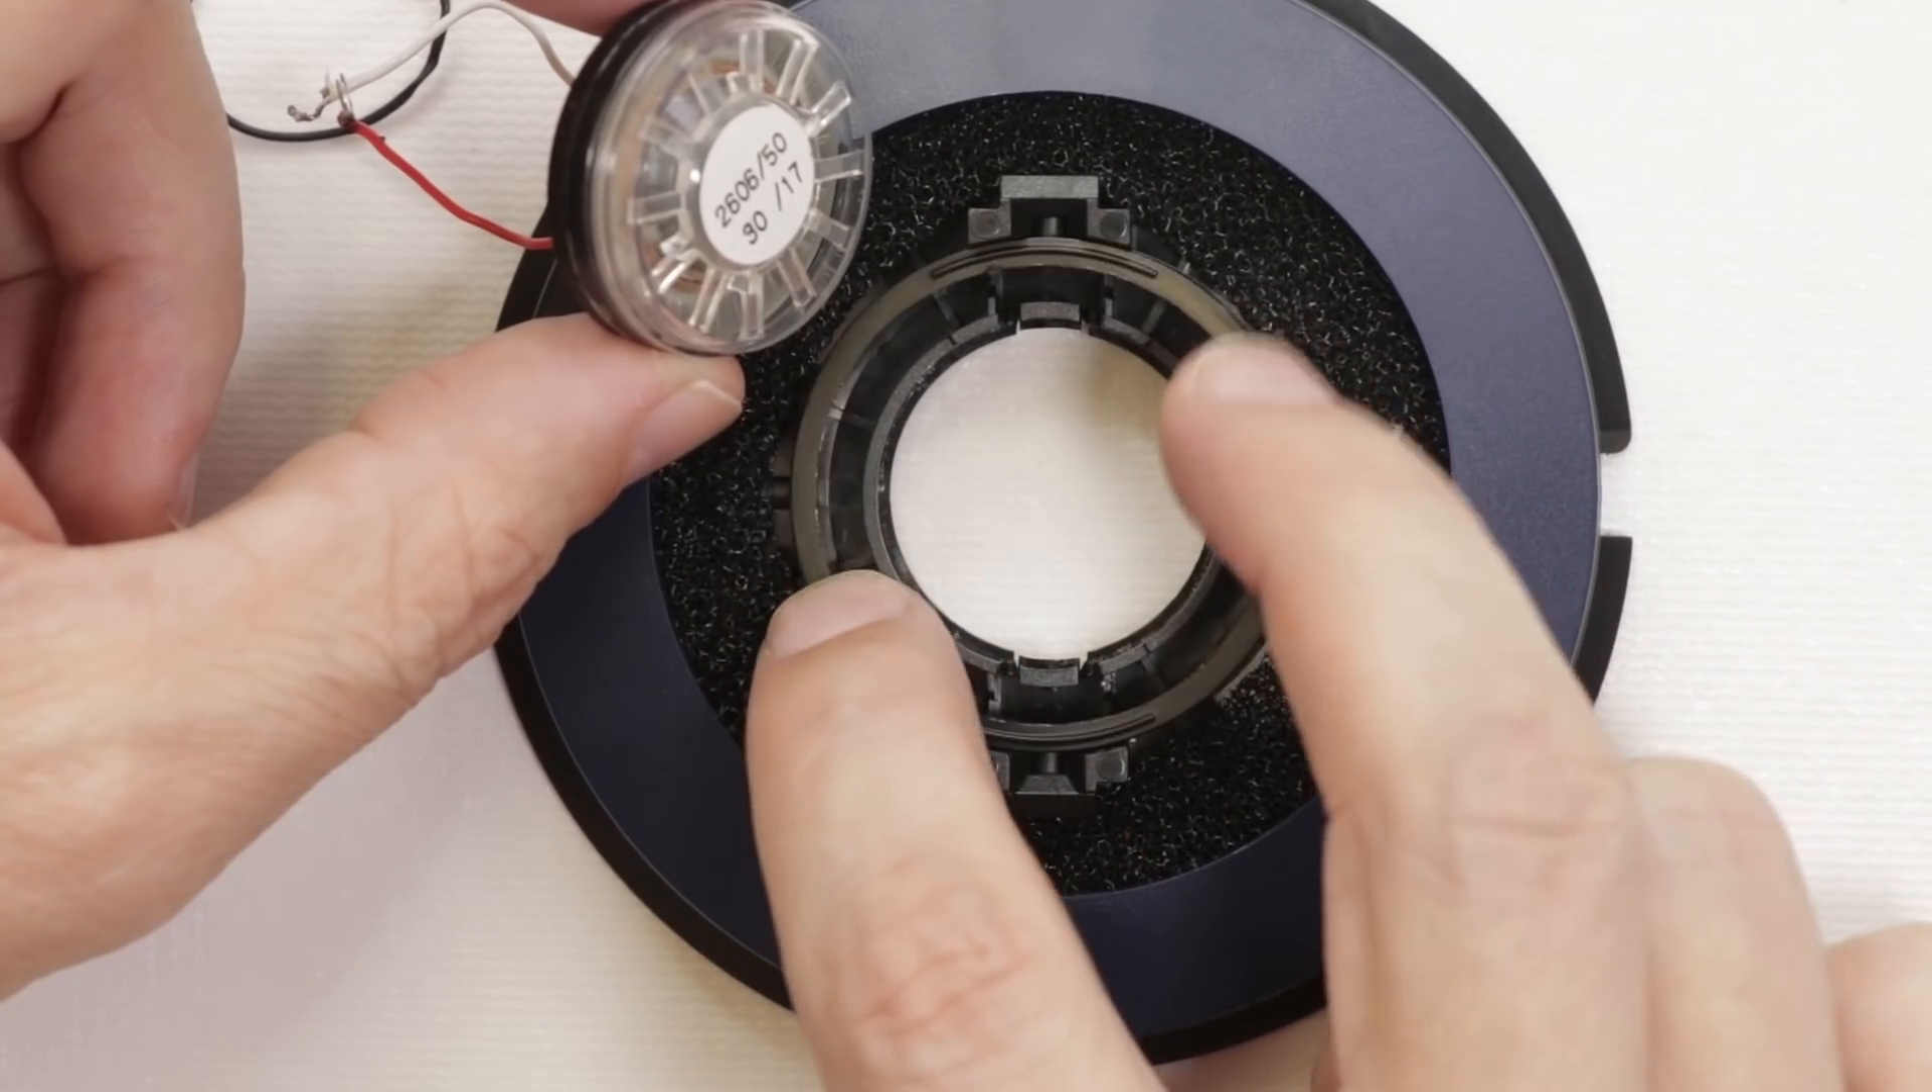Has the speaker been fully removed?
Yes.